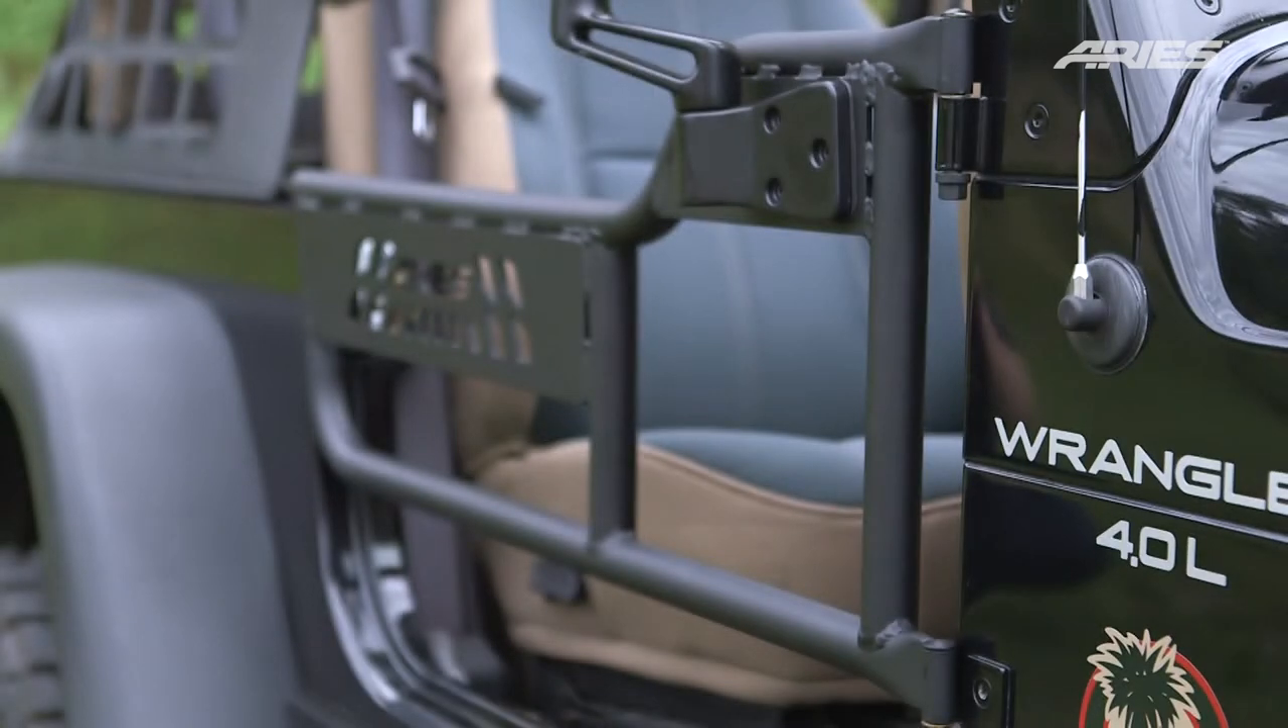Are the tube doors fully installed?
Yes.